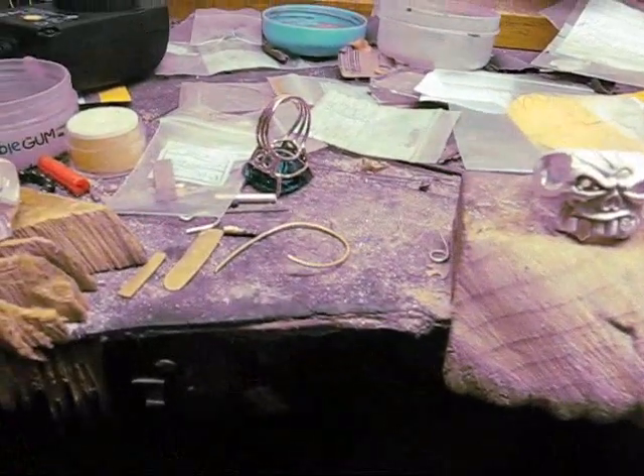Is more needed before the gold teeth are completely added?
Yes.